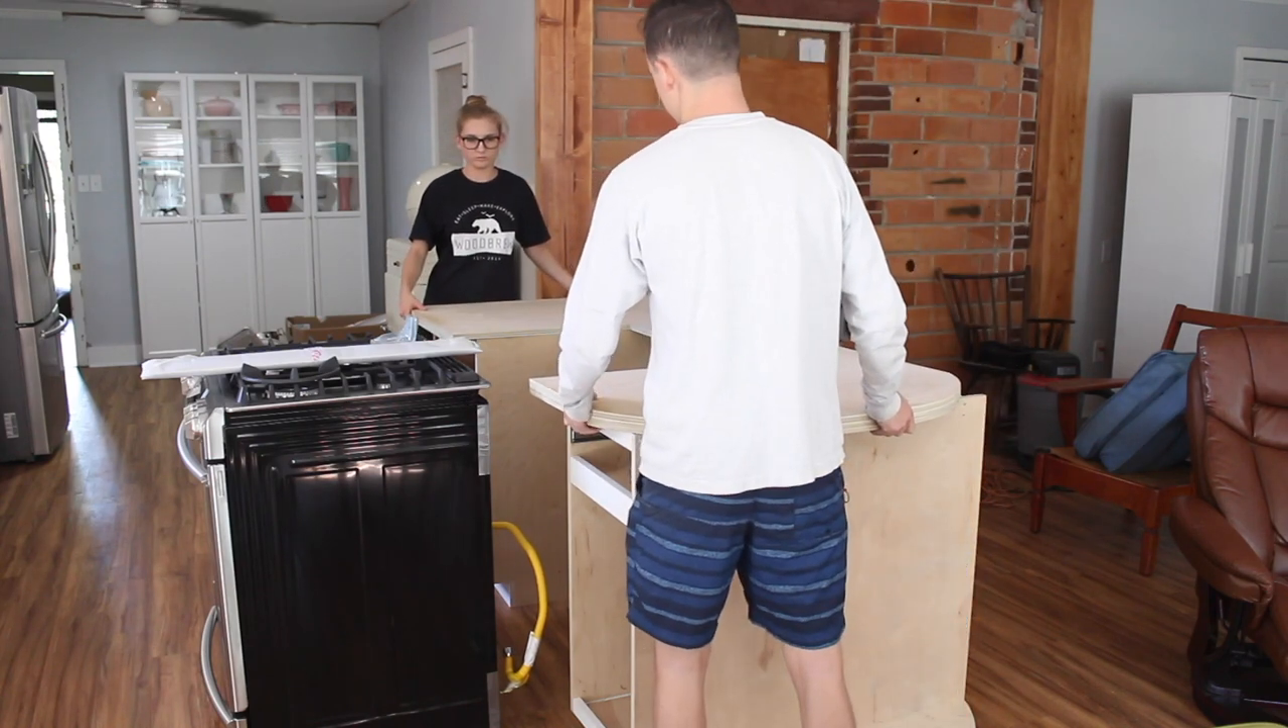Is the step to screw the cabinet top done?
No.